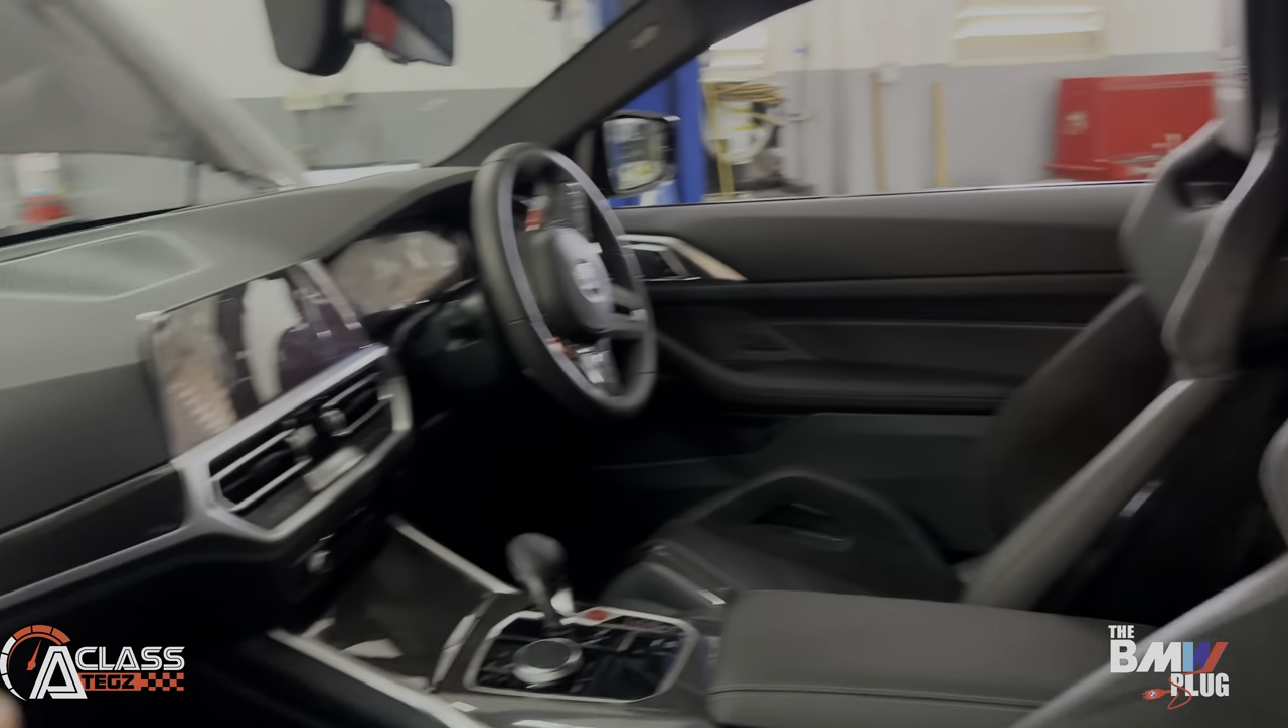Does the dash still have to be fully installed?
No.